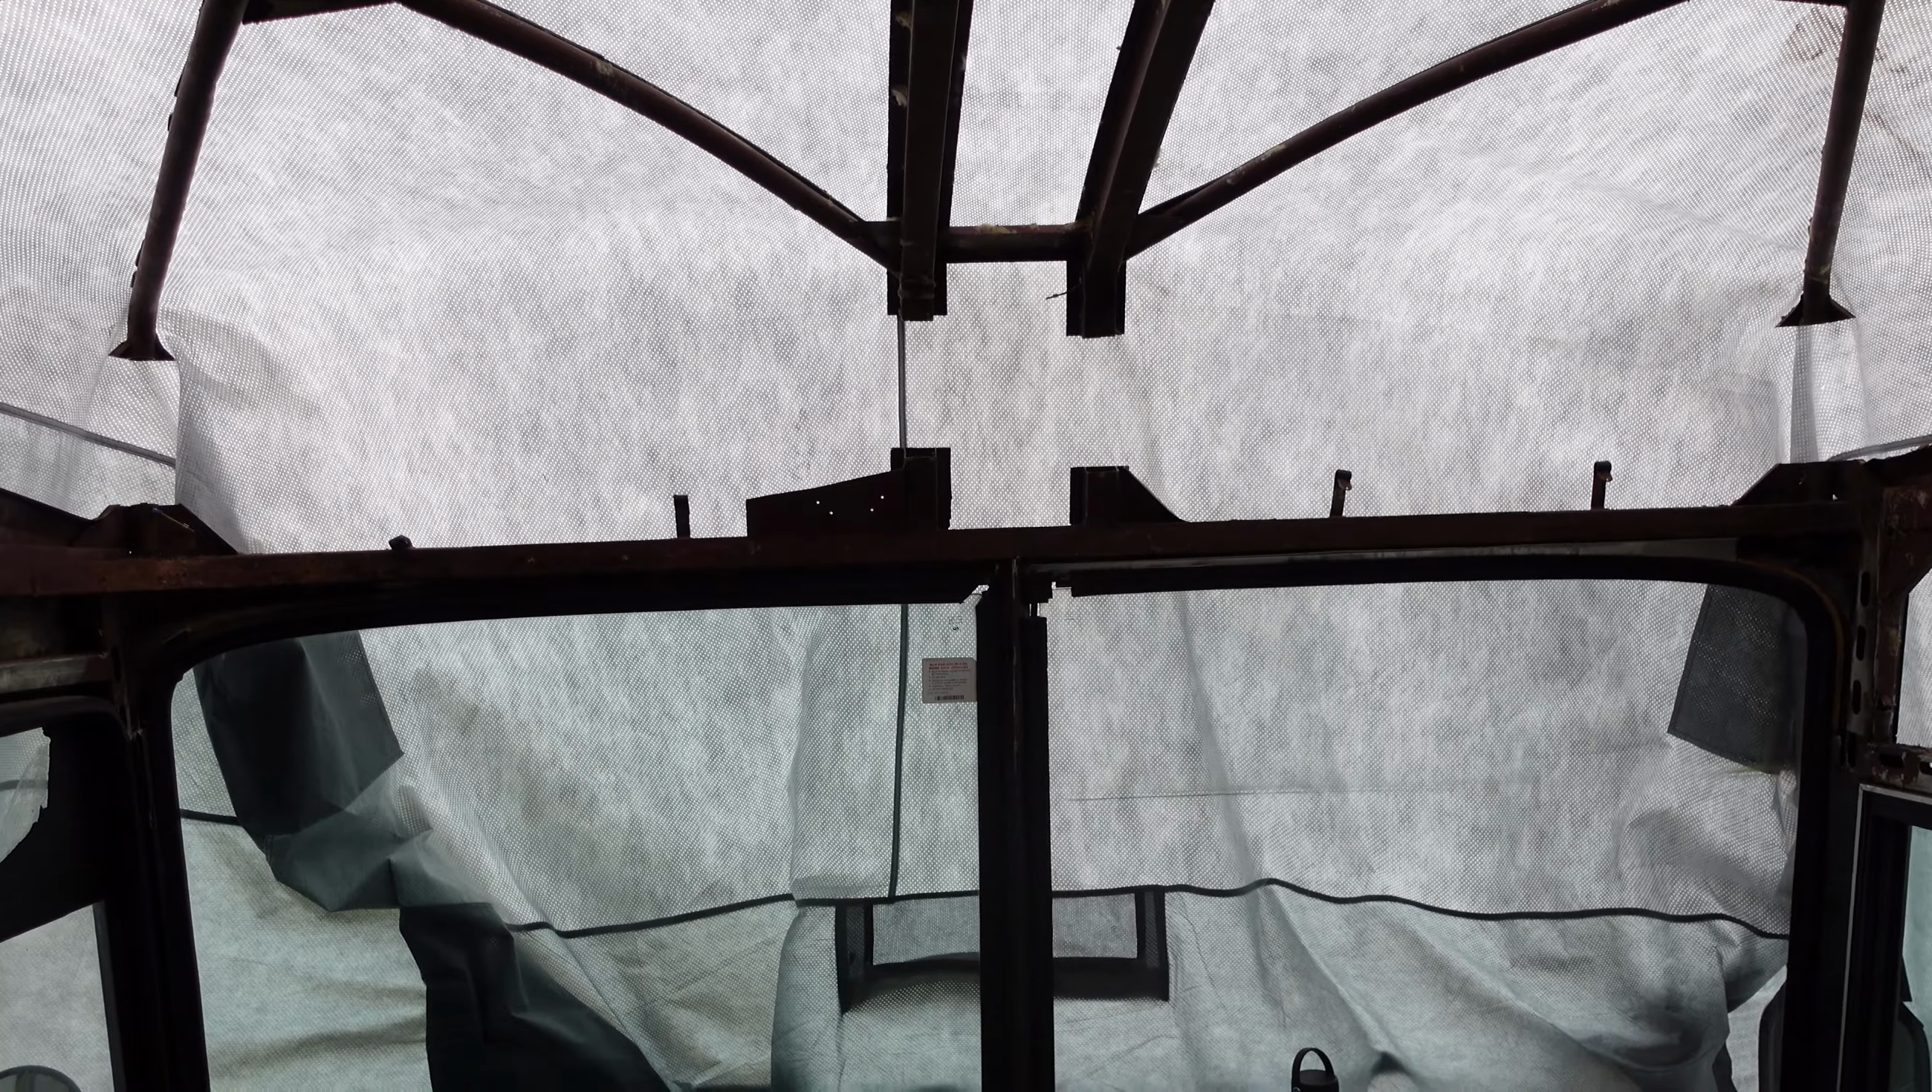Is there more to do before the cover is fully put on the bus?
No.